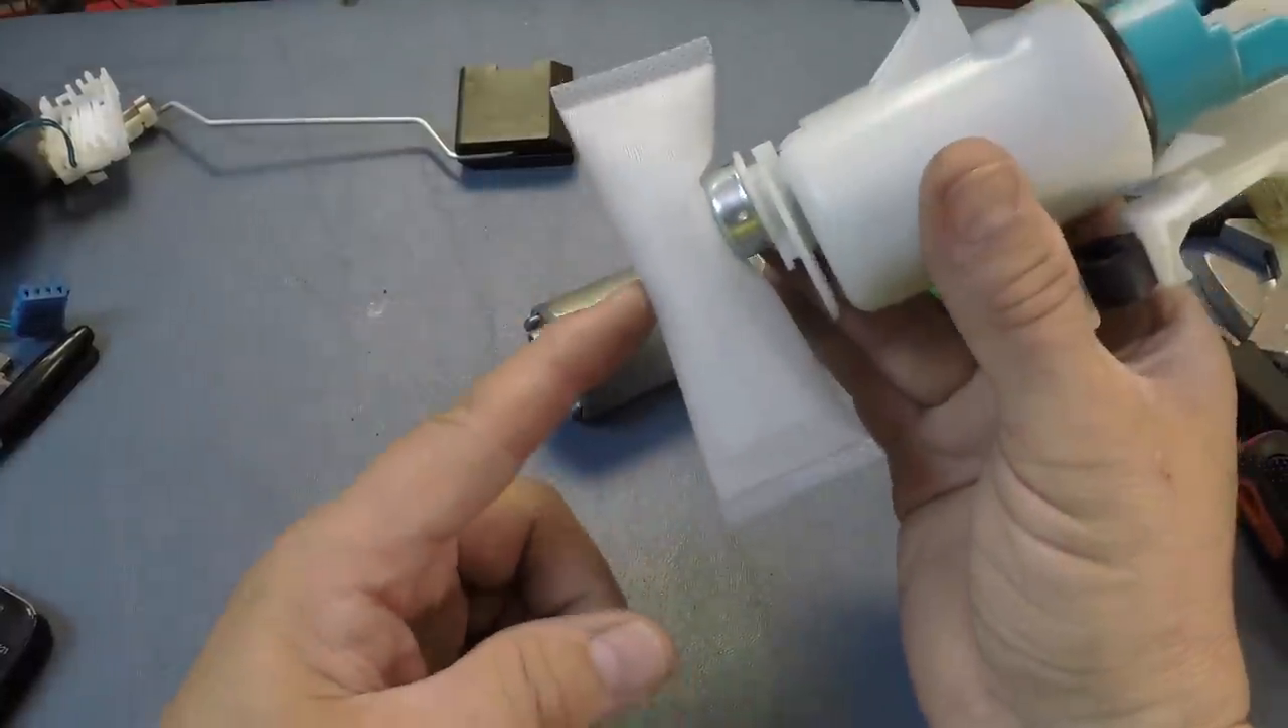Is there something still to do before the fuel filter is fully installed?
No.